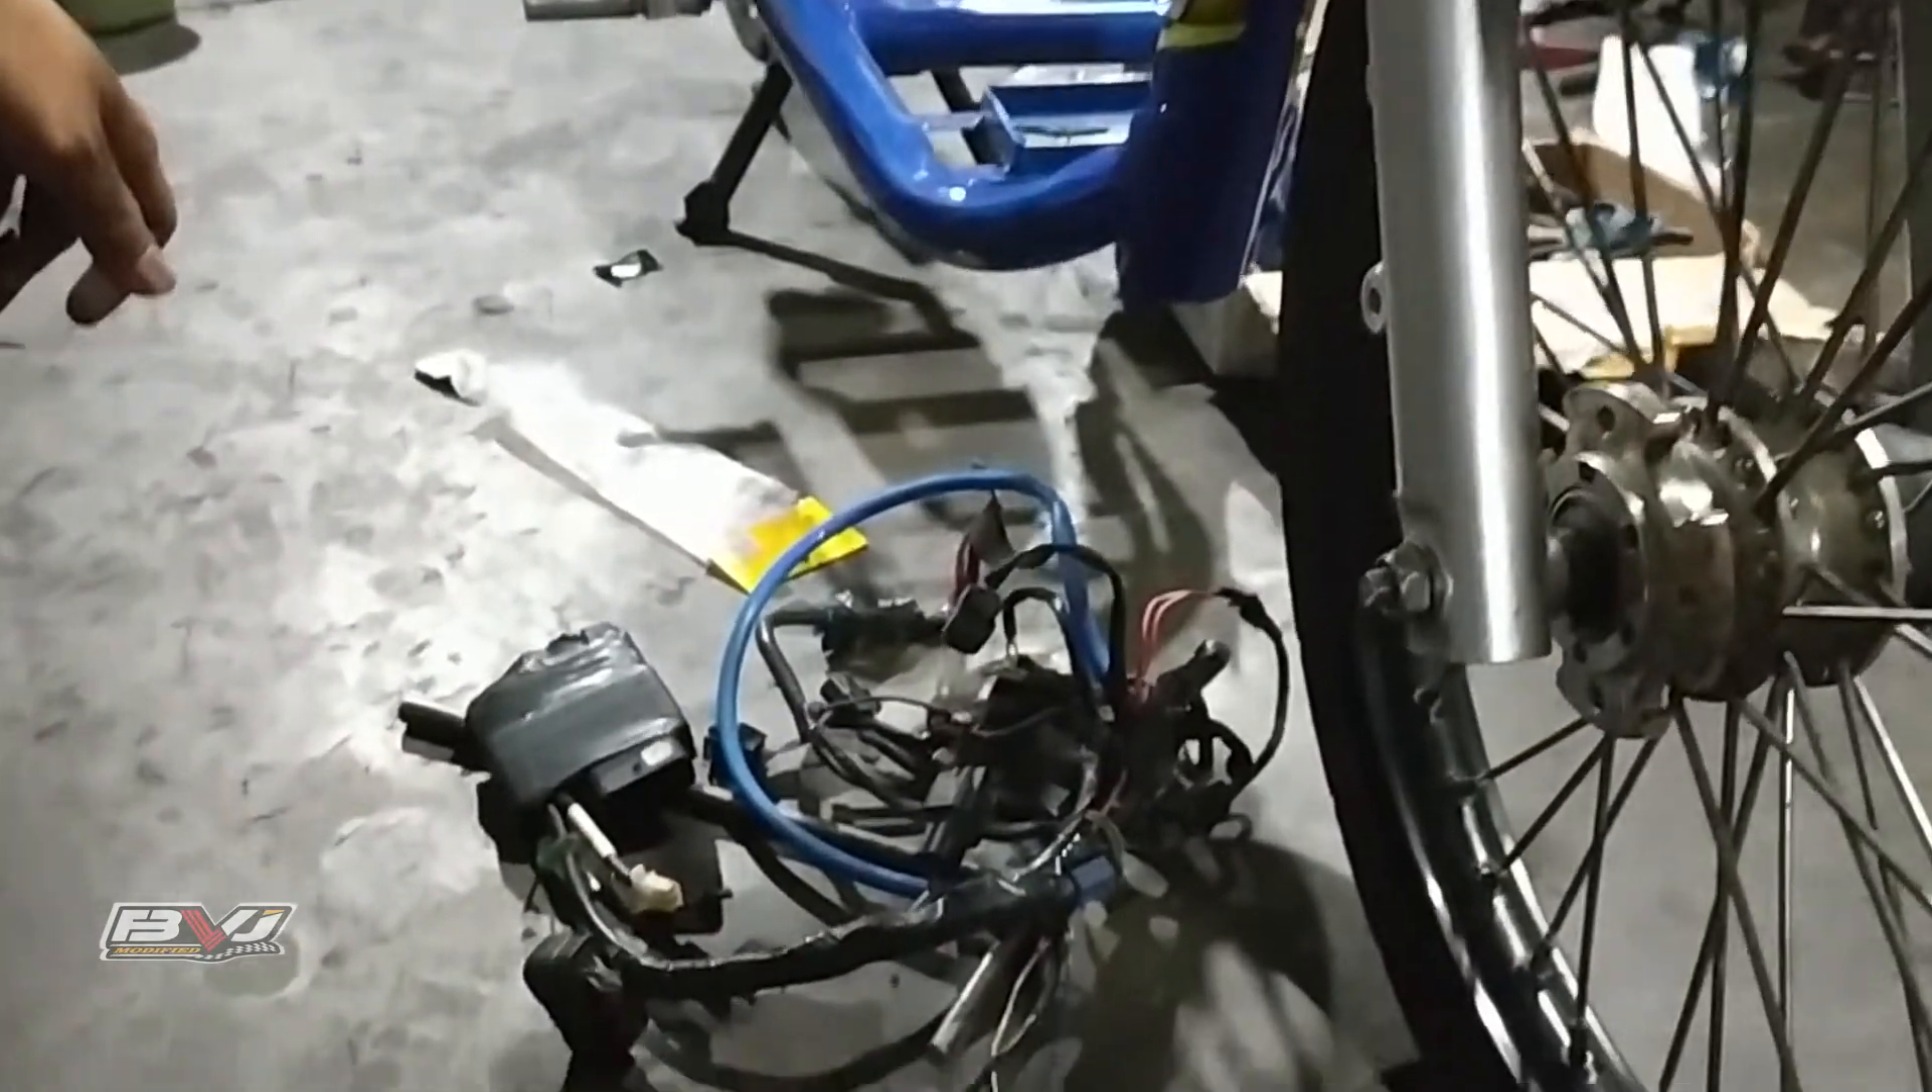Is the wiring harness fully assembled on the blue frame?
No.